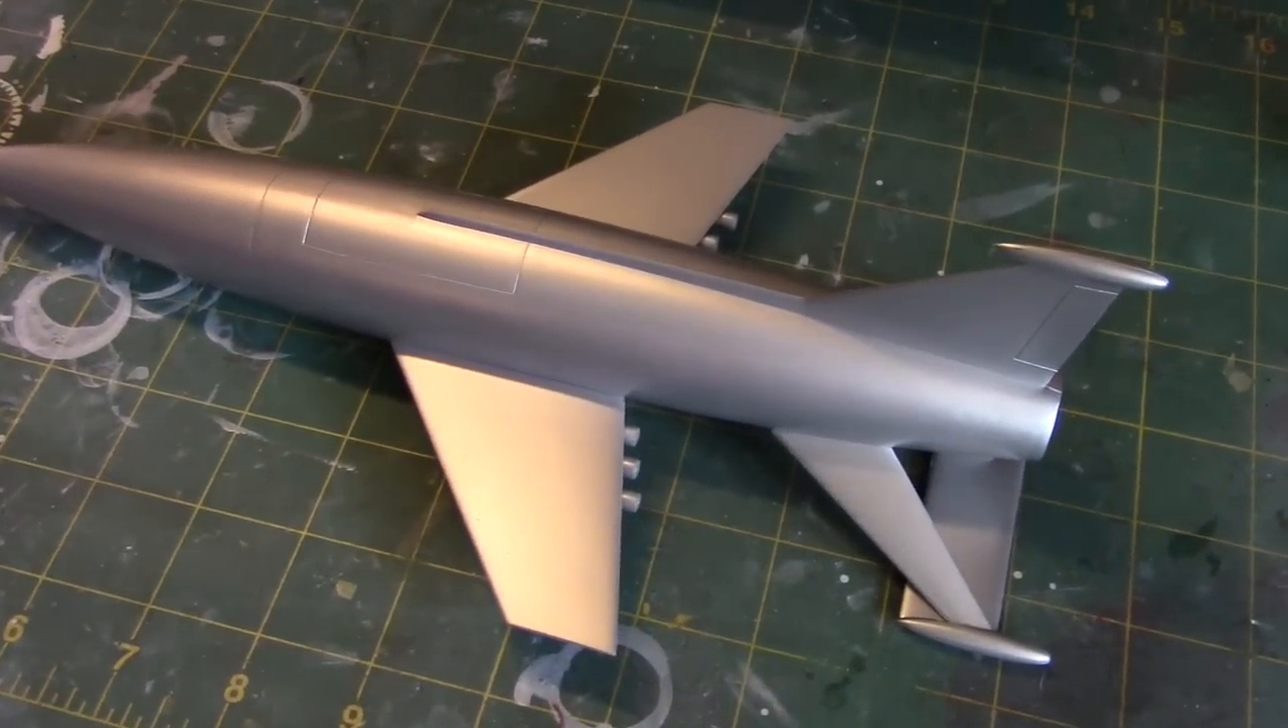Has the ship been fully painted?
Yes.